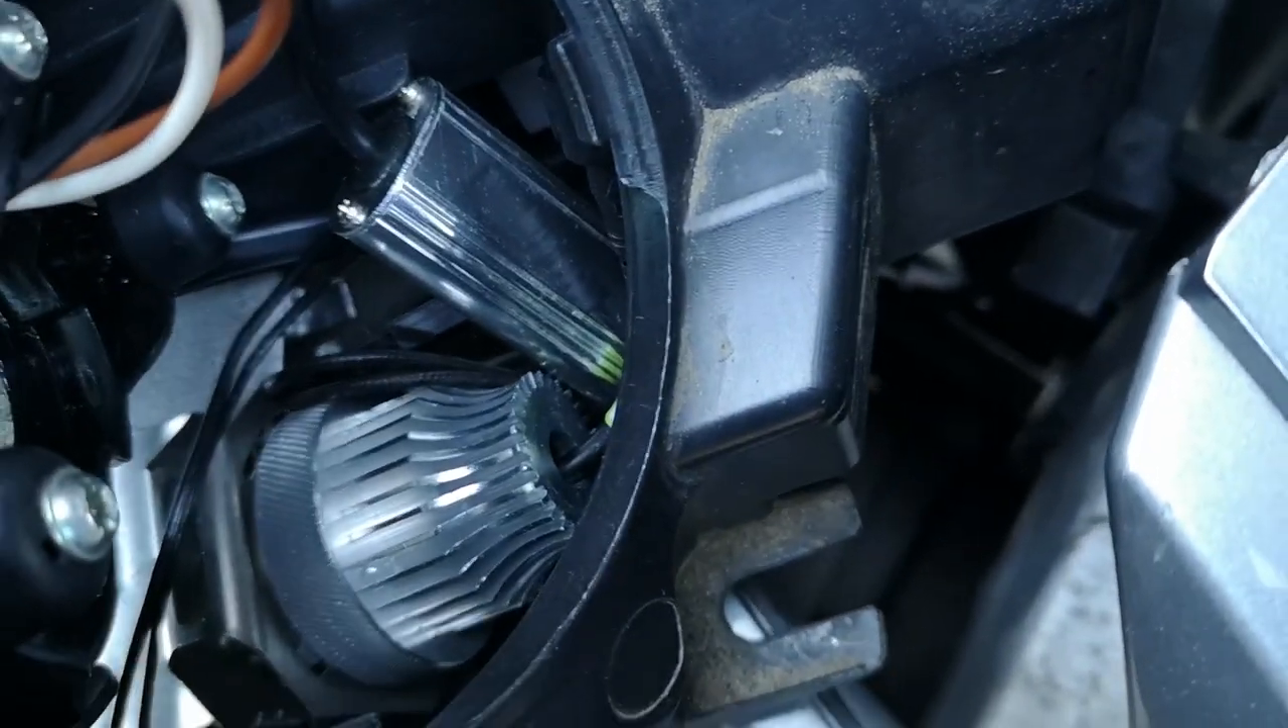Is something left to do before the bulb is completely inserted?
No.